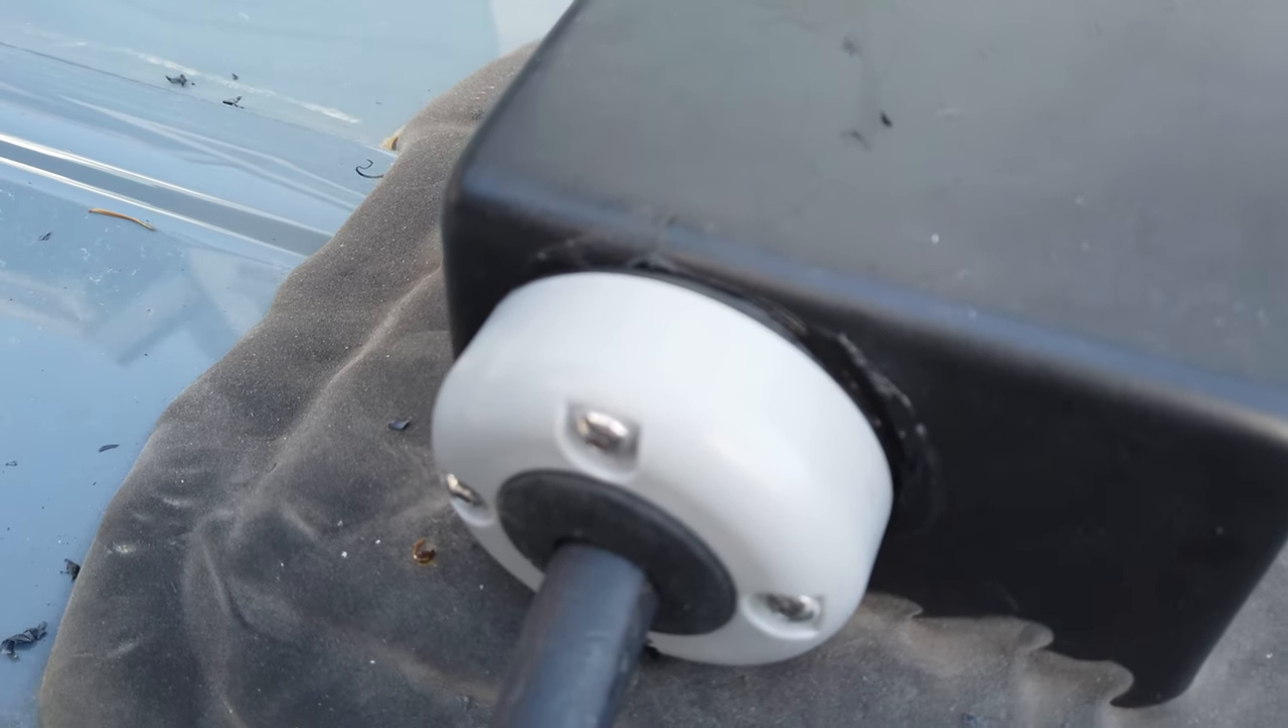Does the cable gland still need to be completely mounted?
No.